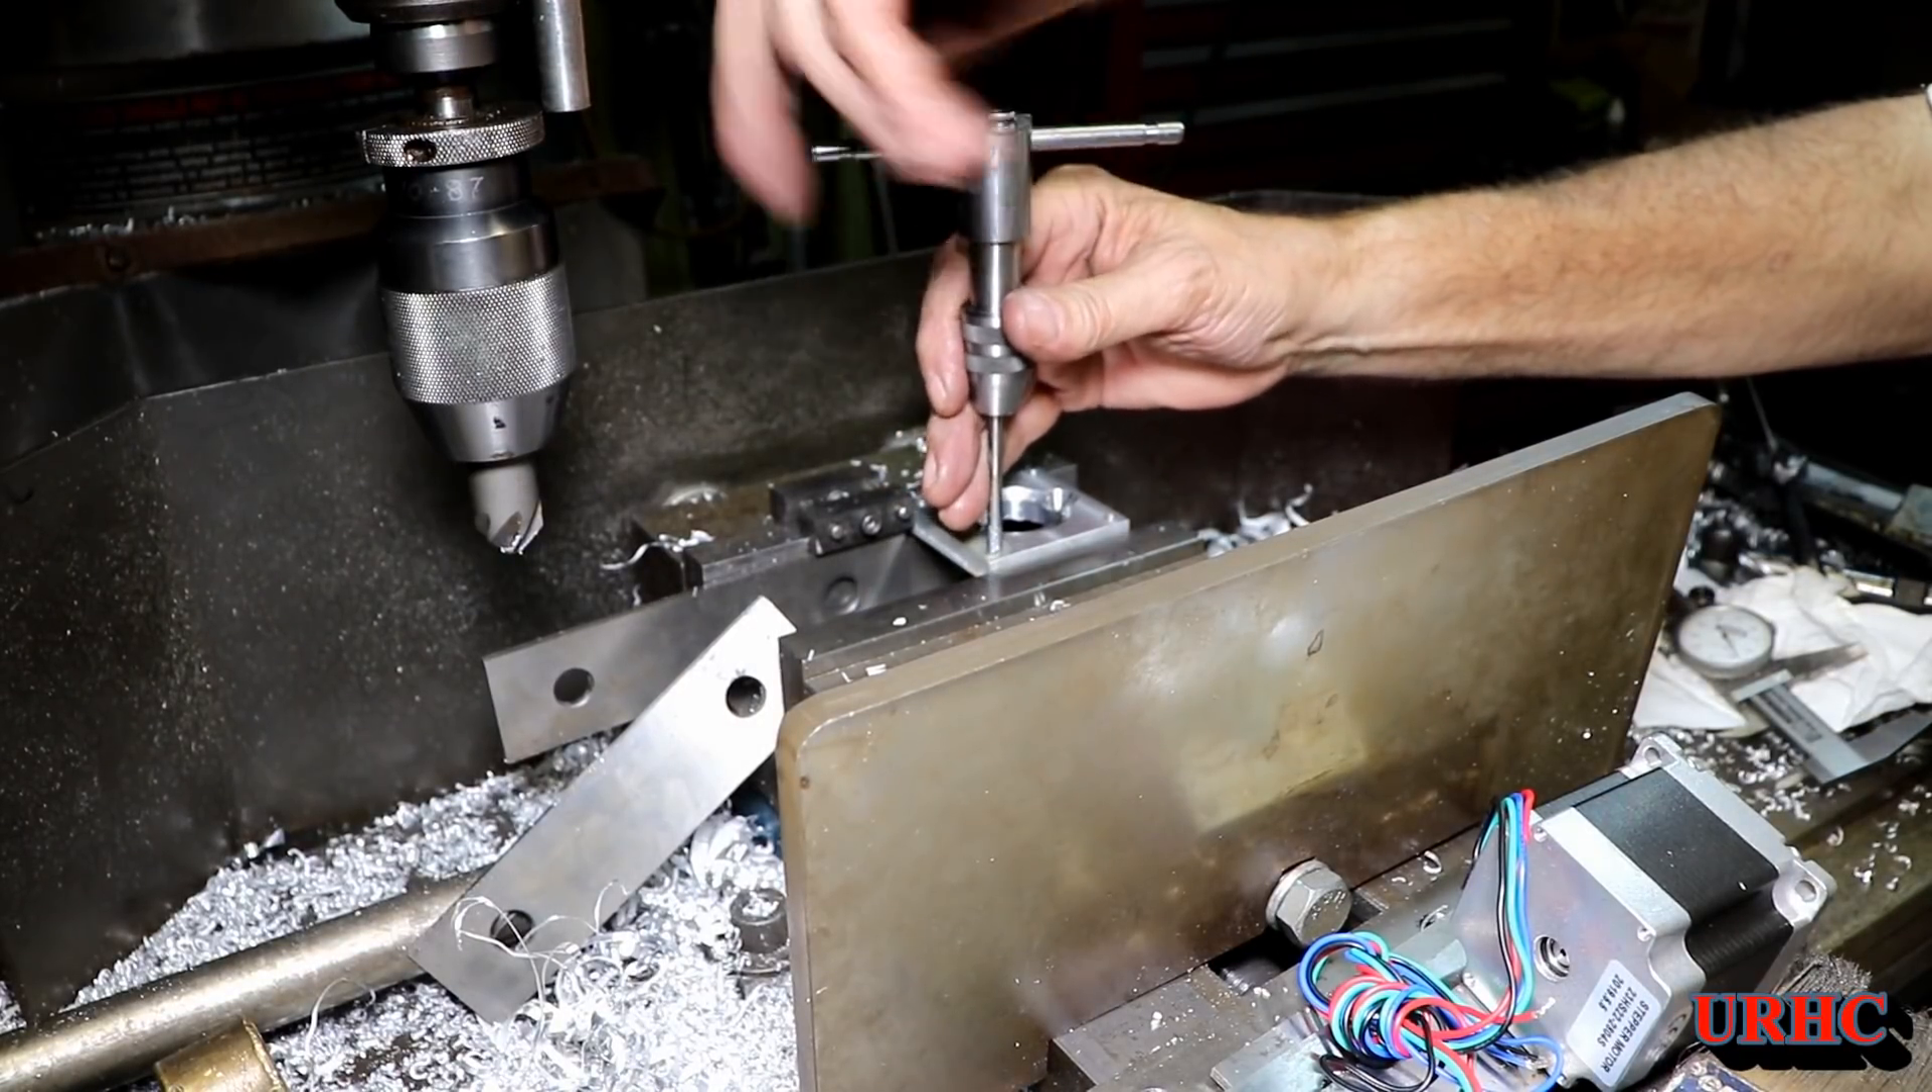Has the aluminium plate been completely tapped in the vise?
No.